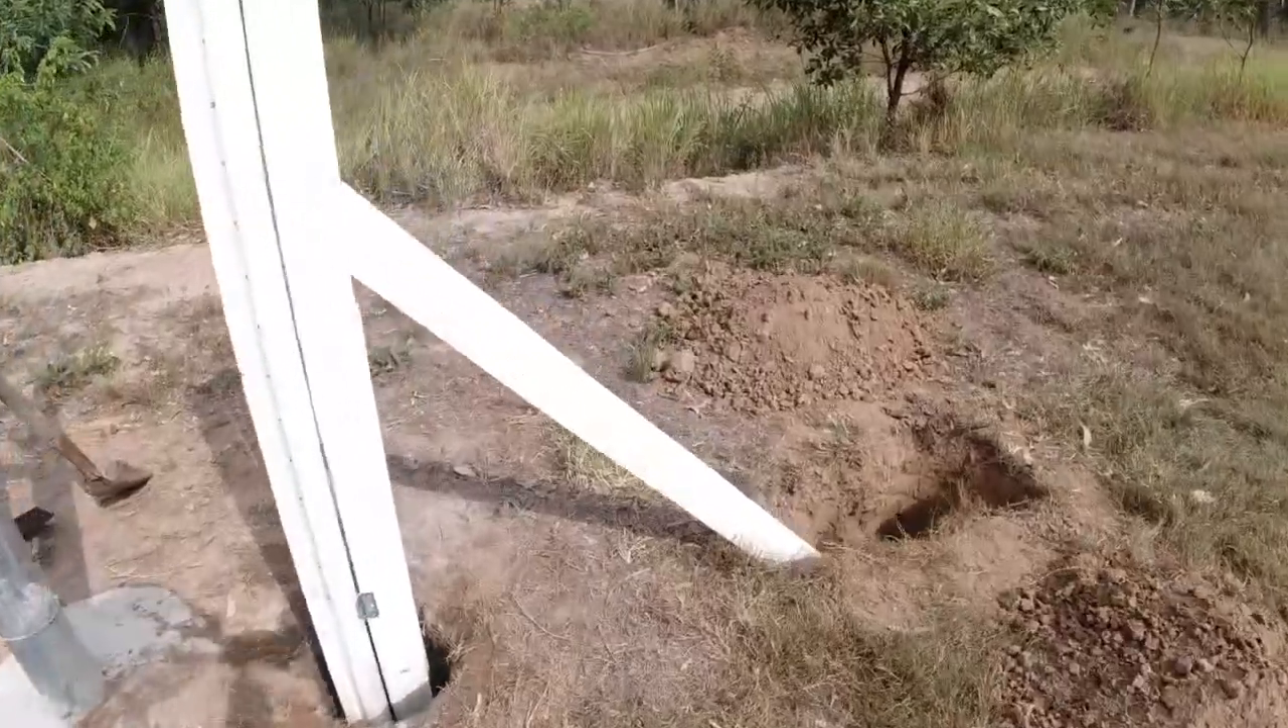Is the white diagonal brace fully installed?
No.